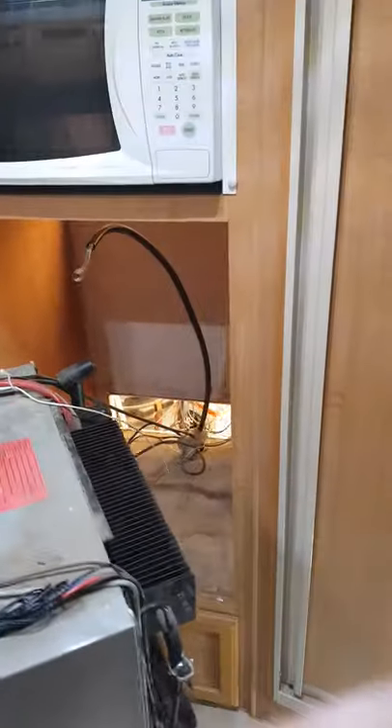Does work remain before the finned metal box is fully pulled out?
No.